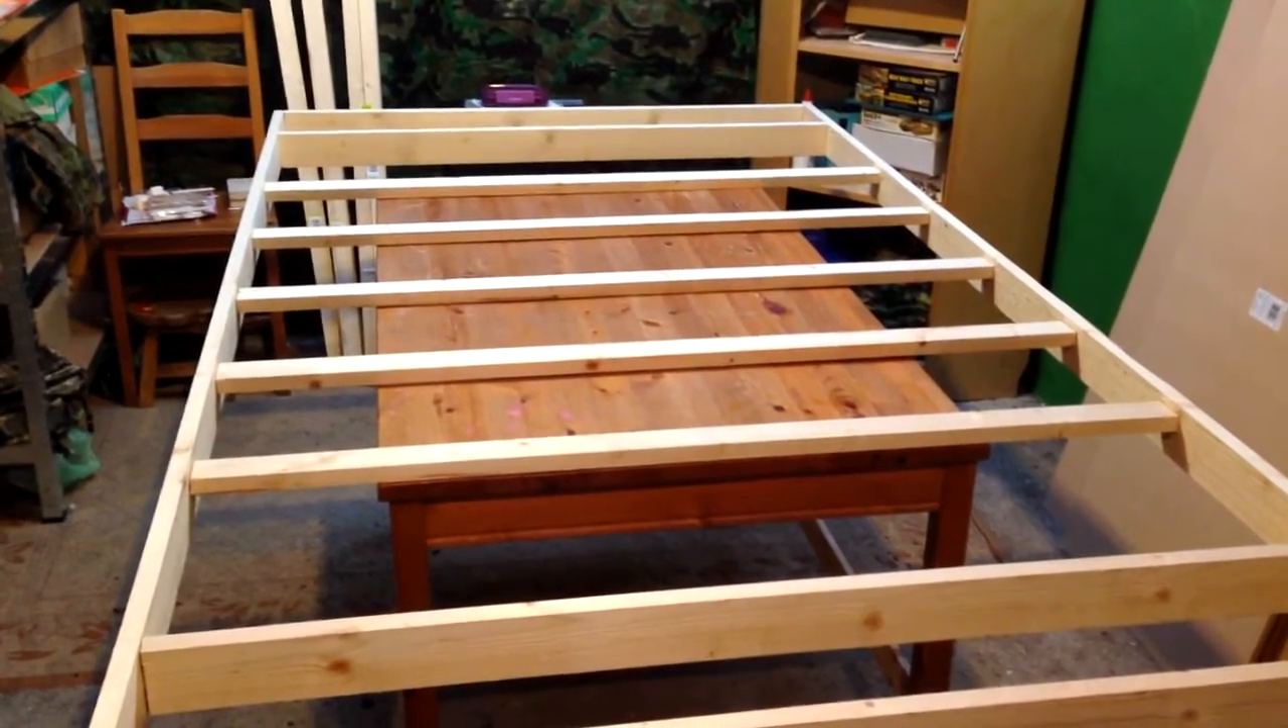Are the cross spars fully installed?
Yes.